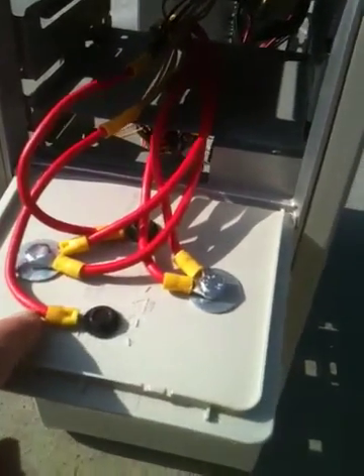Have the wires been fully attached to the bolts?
Yes.